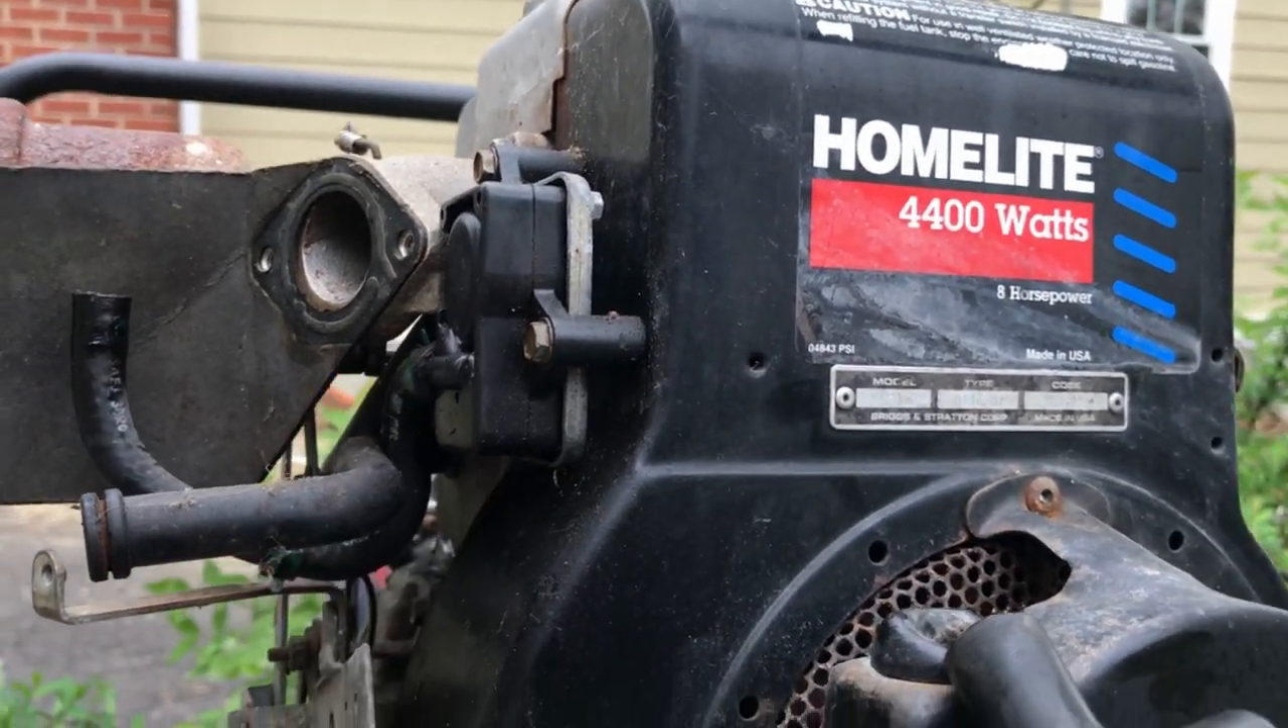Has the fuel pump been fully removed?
No.